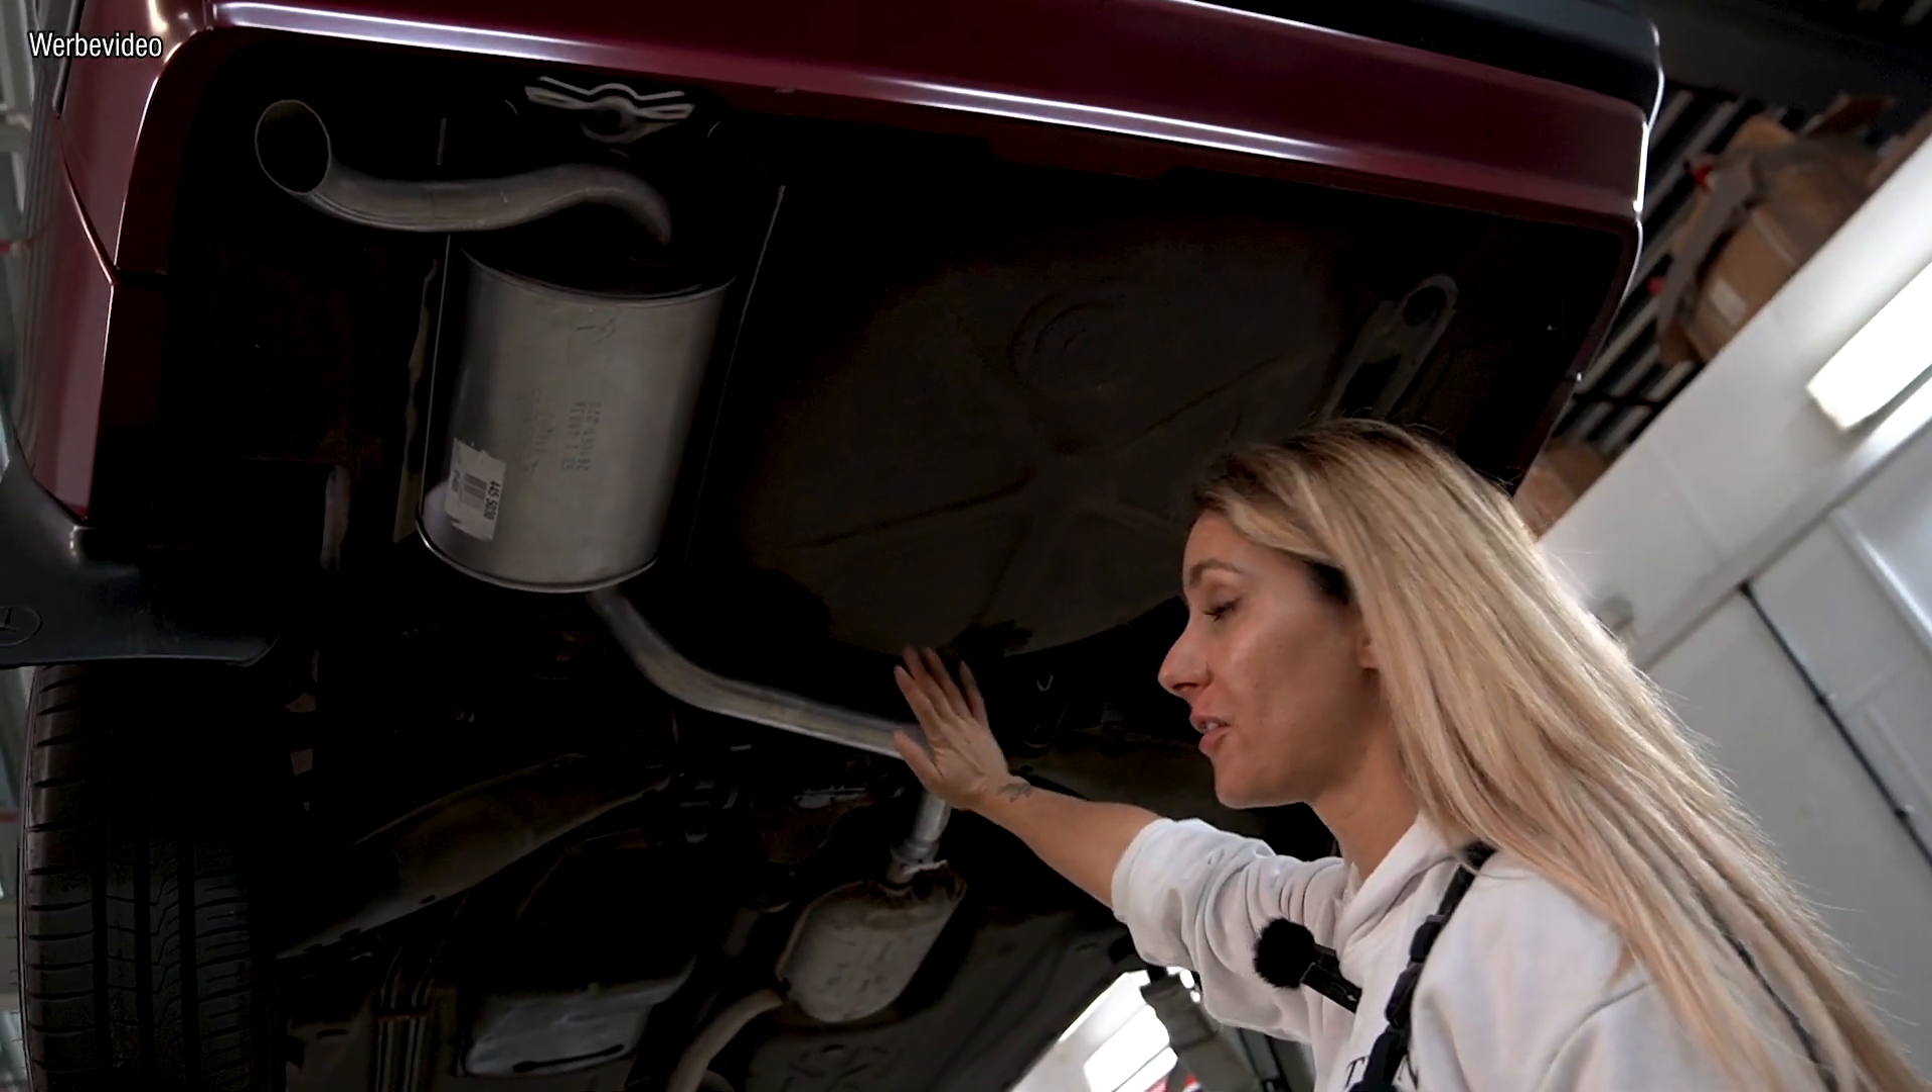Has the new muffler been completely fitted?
Yes.